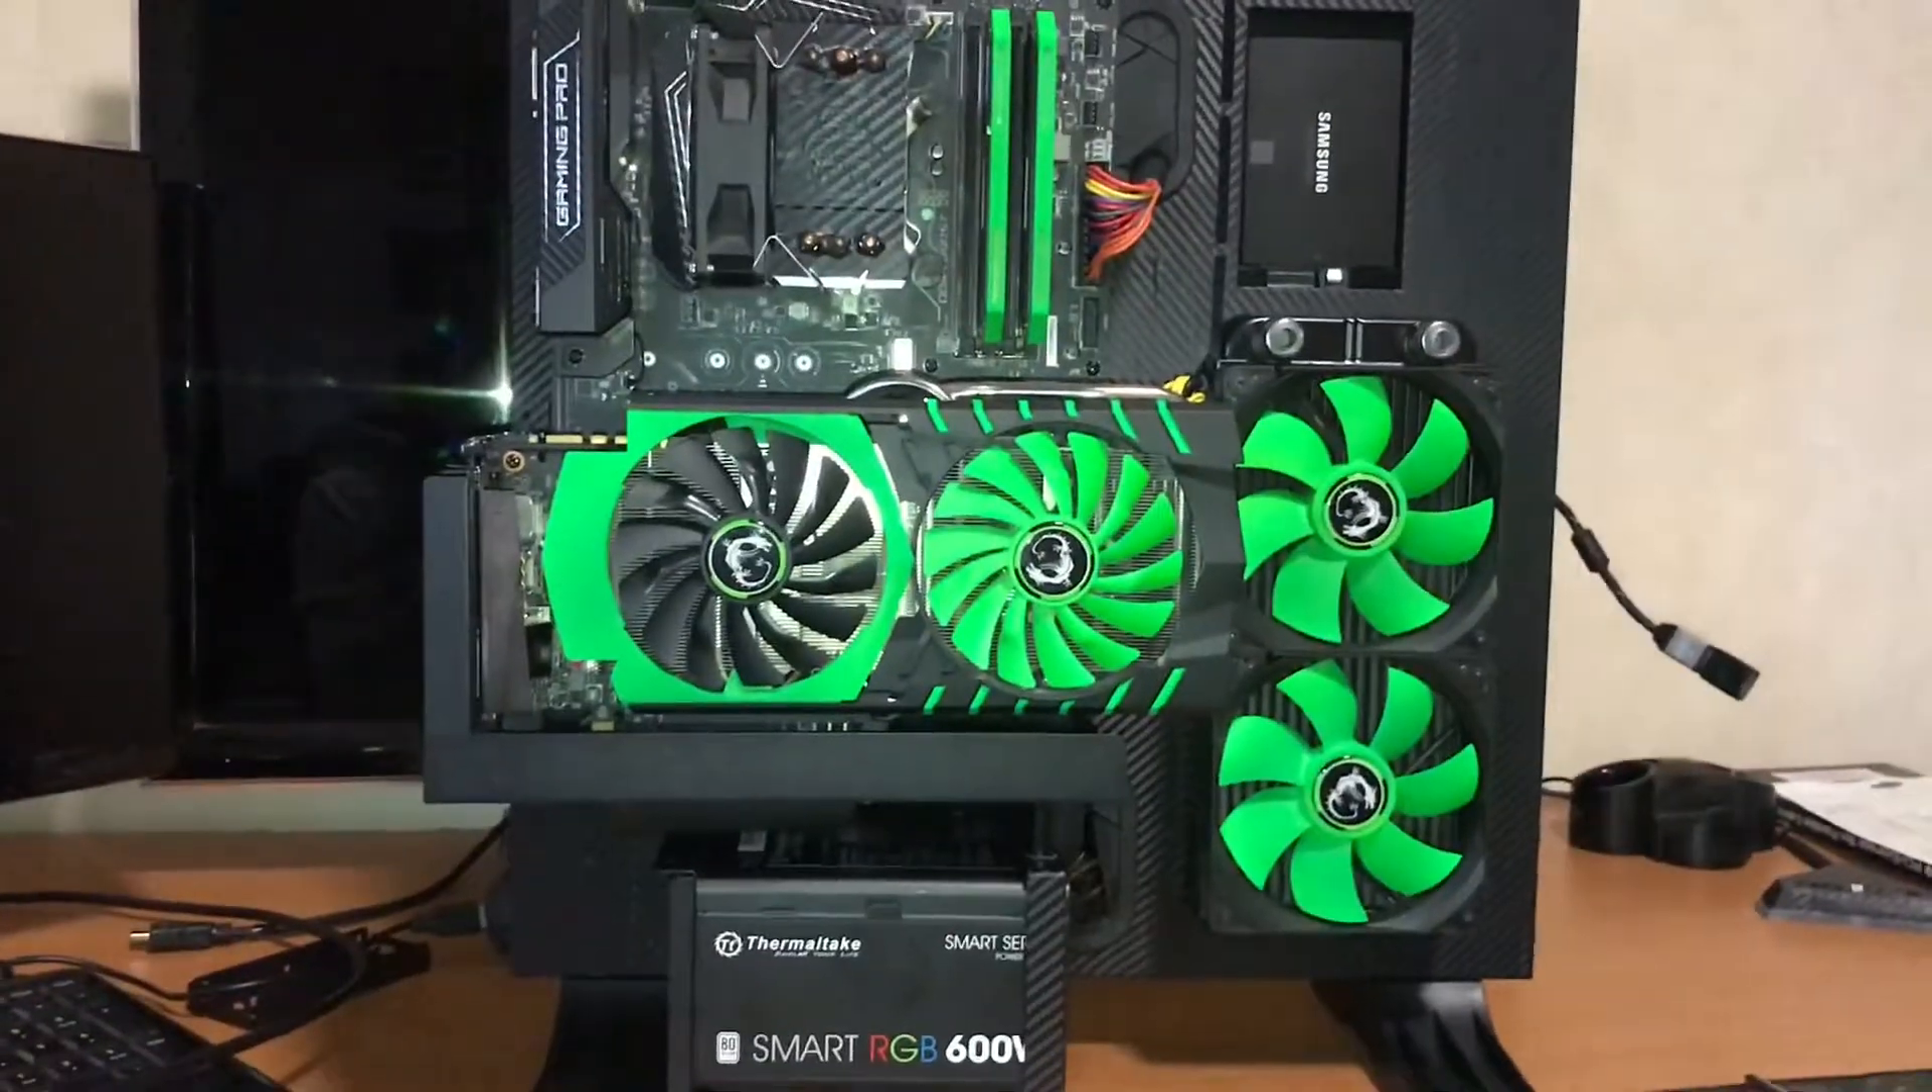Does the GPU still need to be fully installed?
No.